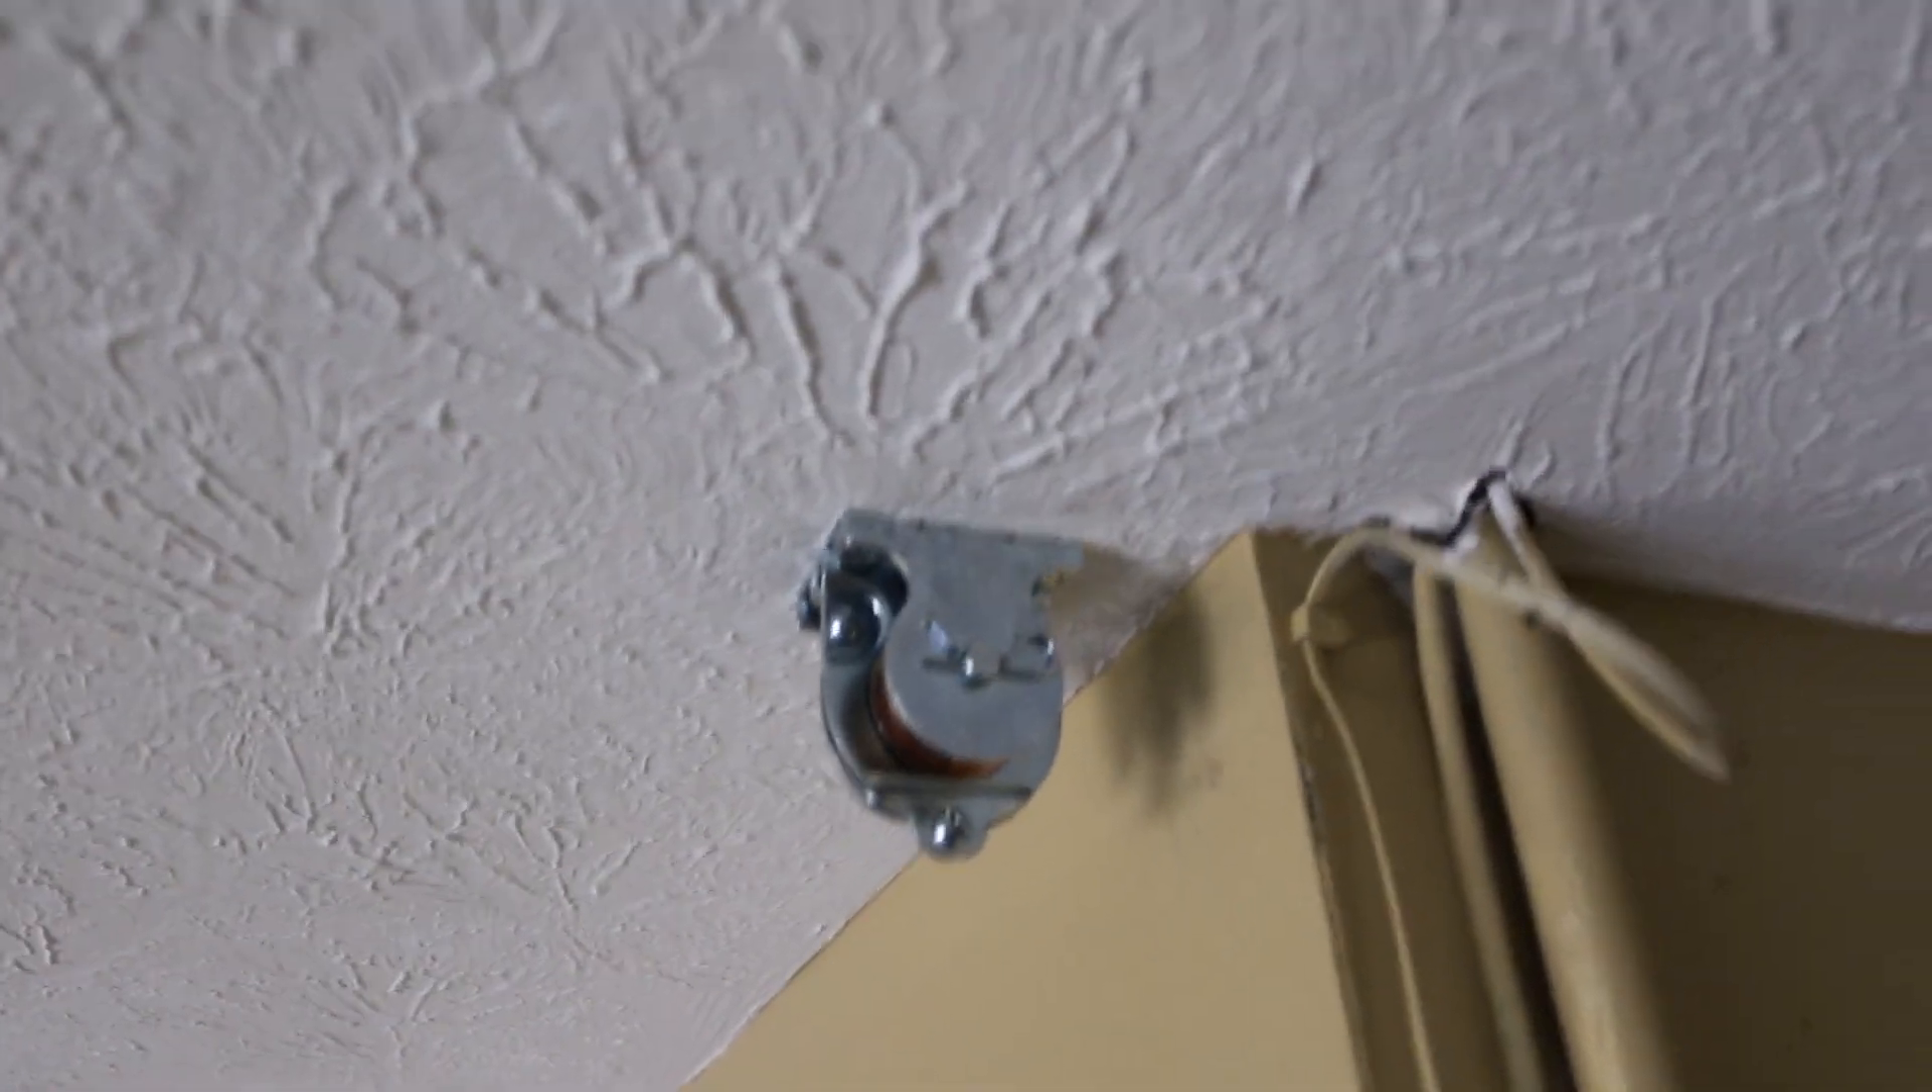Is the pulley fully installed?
Yes.